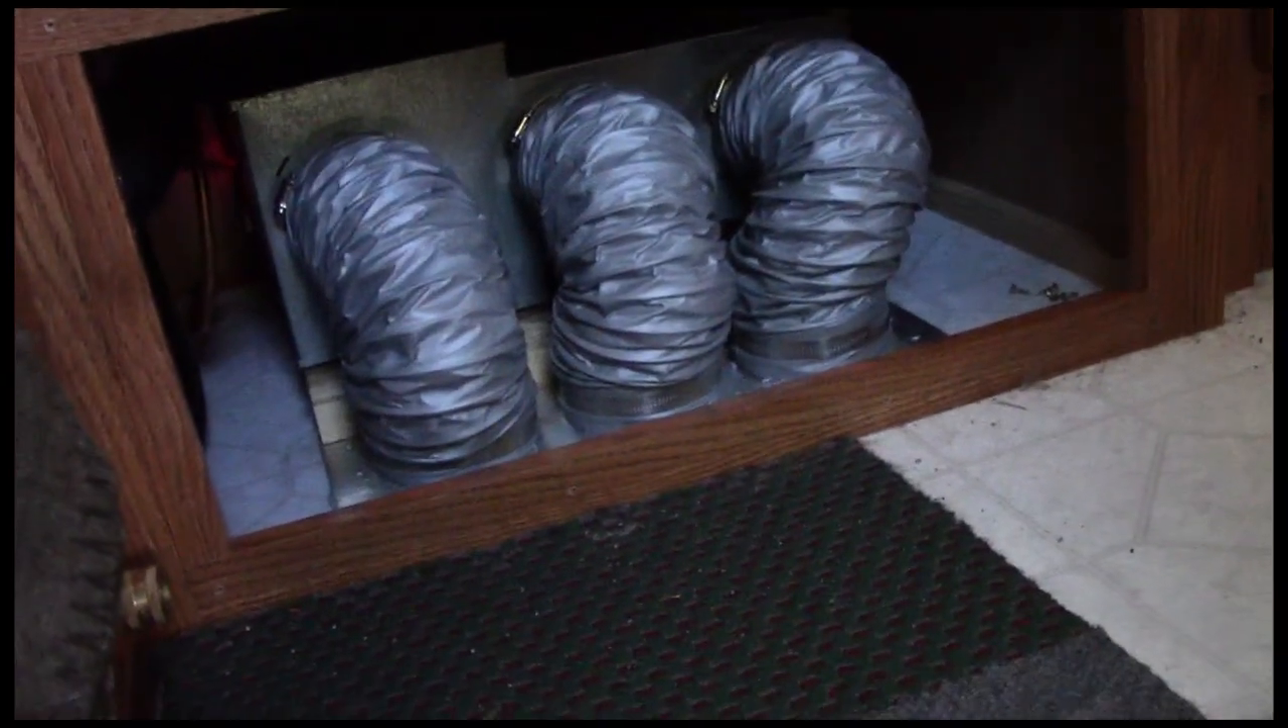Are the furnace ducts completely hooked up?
Yes.